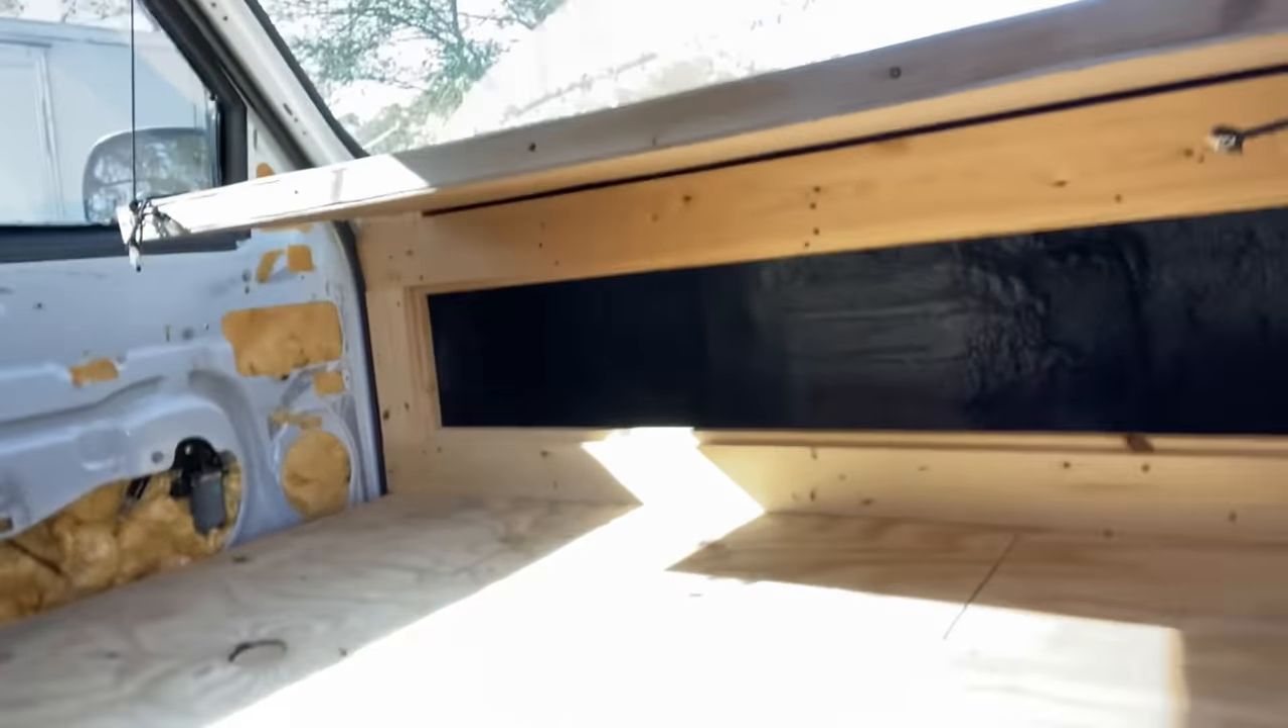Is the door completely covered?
No.